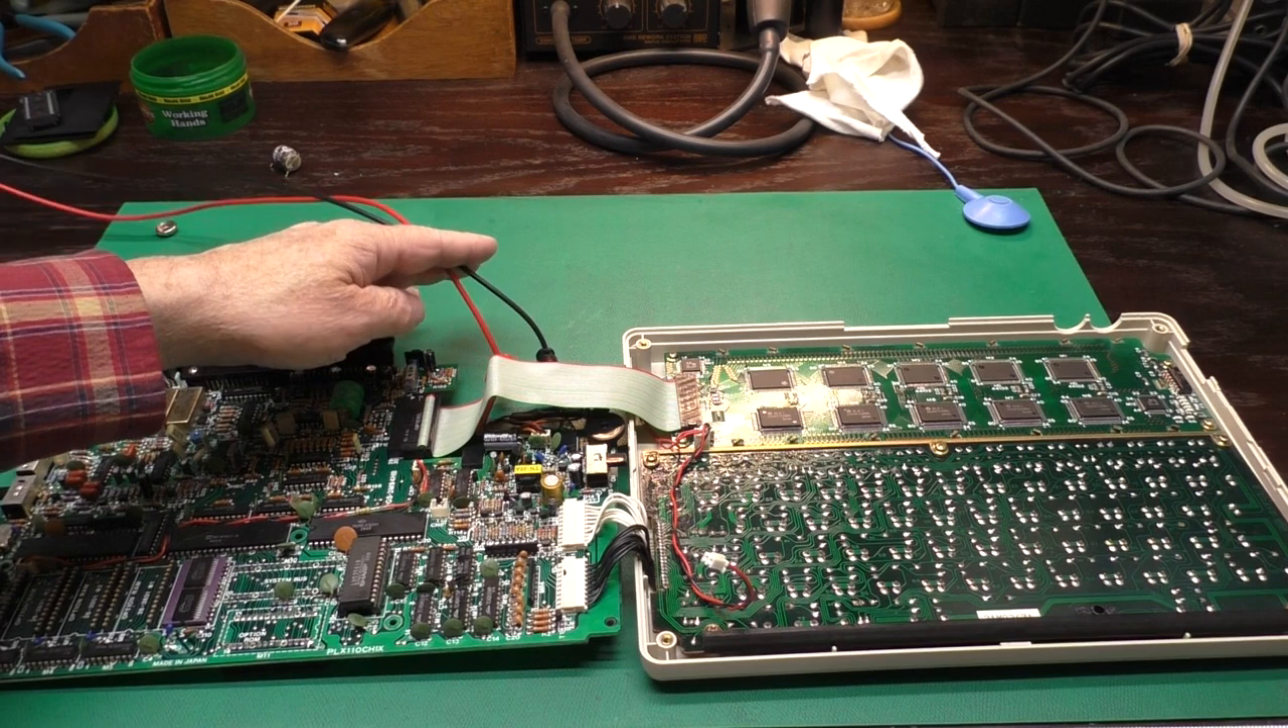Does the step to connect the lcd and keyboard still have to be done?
No.